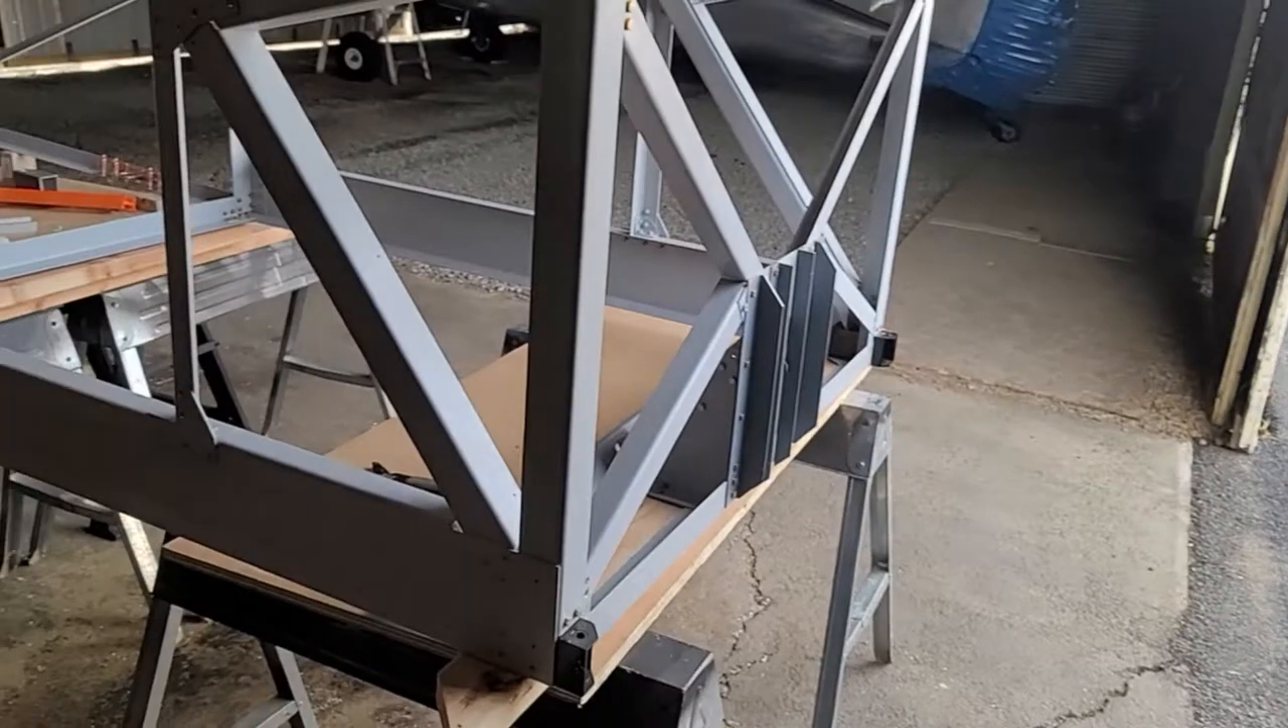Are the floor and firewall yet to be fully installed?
Yes.